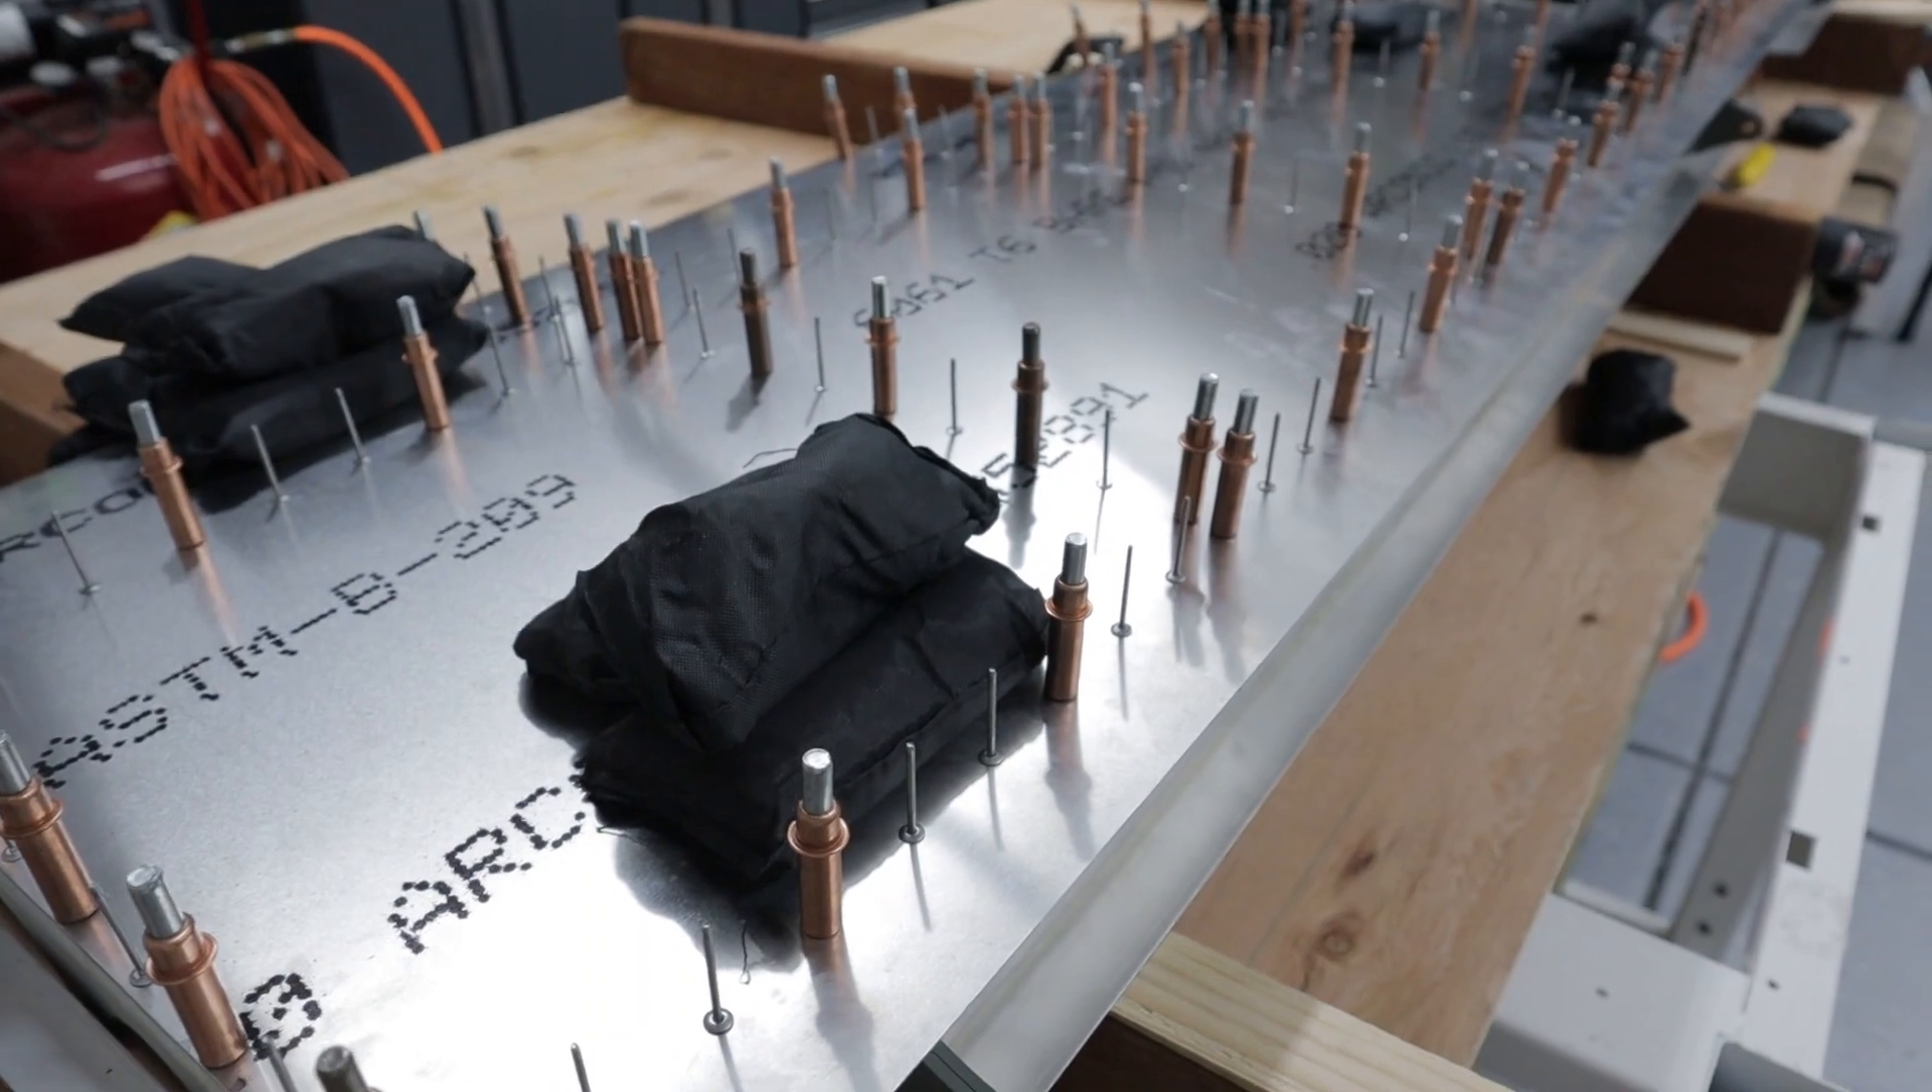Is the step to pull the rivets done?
No.